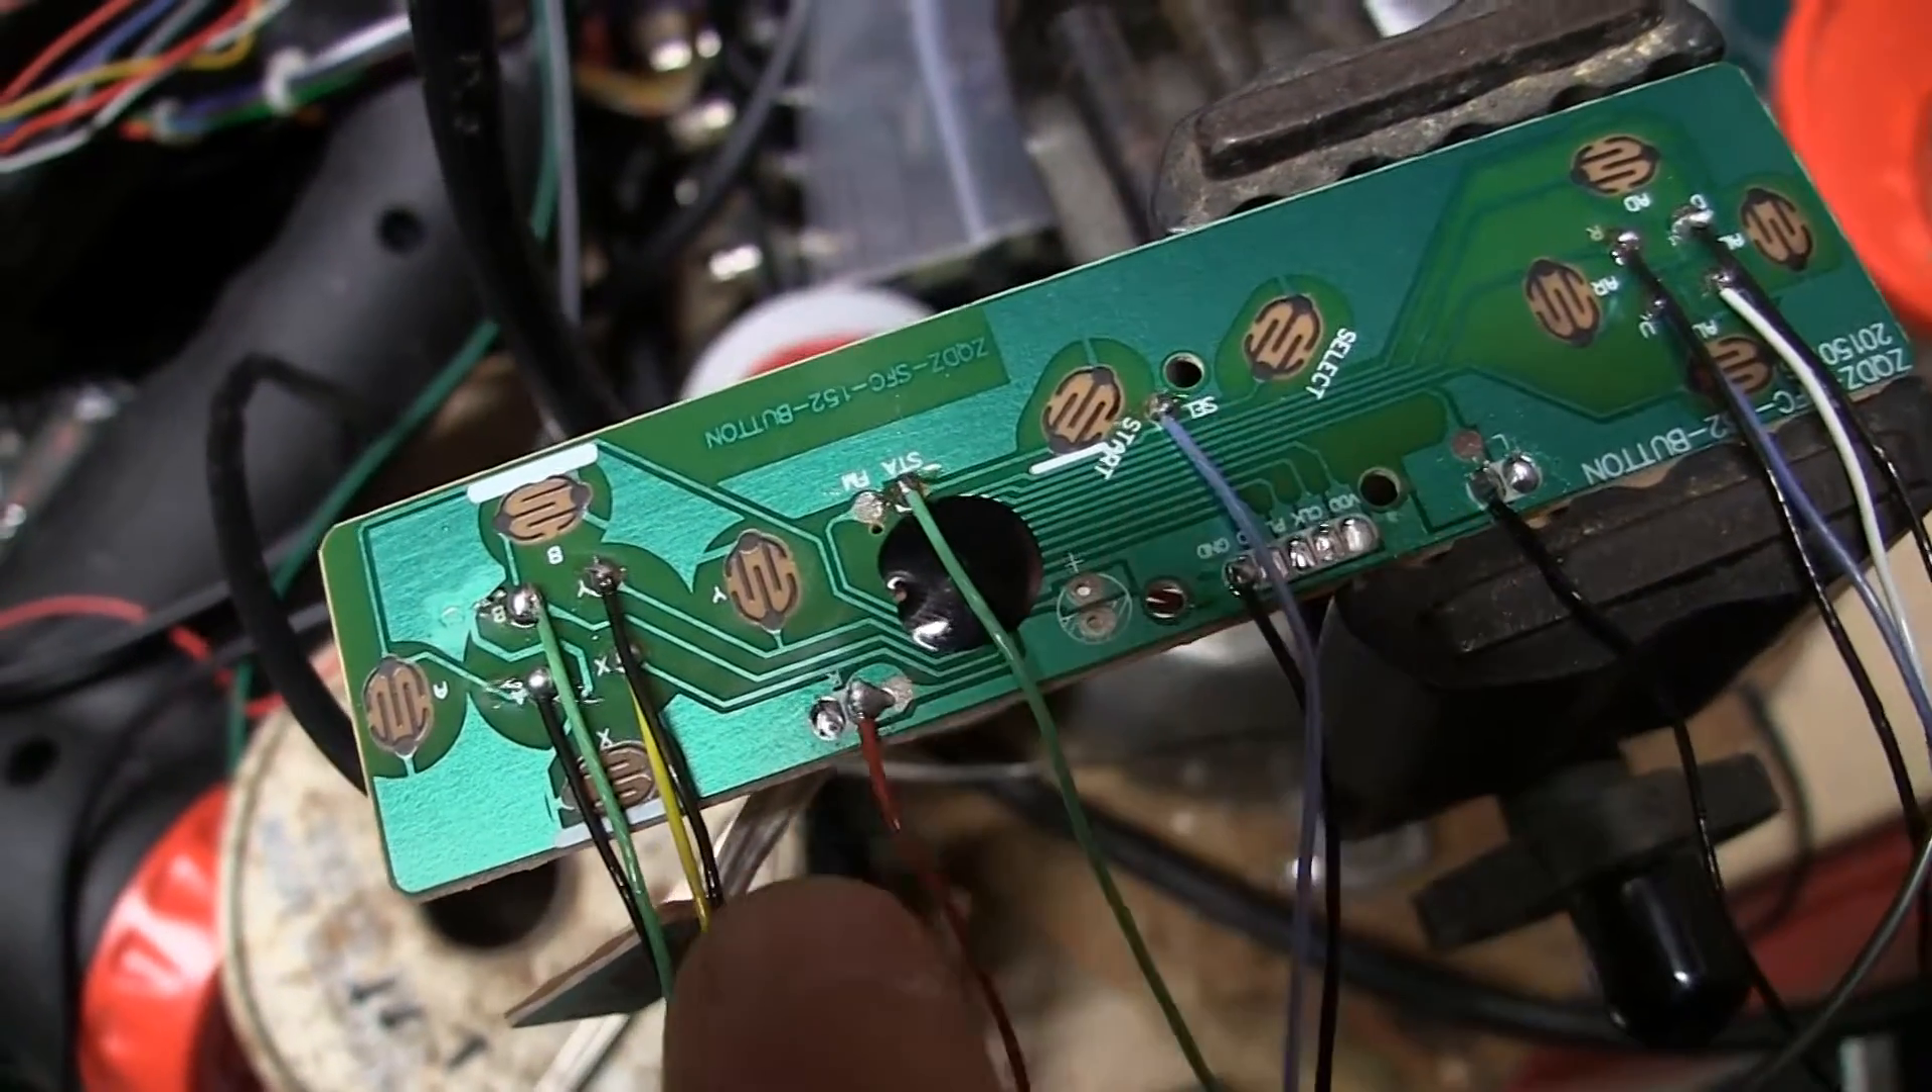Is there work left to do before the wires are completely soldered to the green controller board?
No.